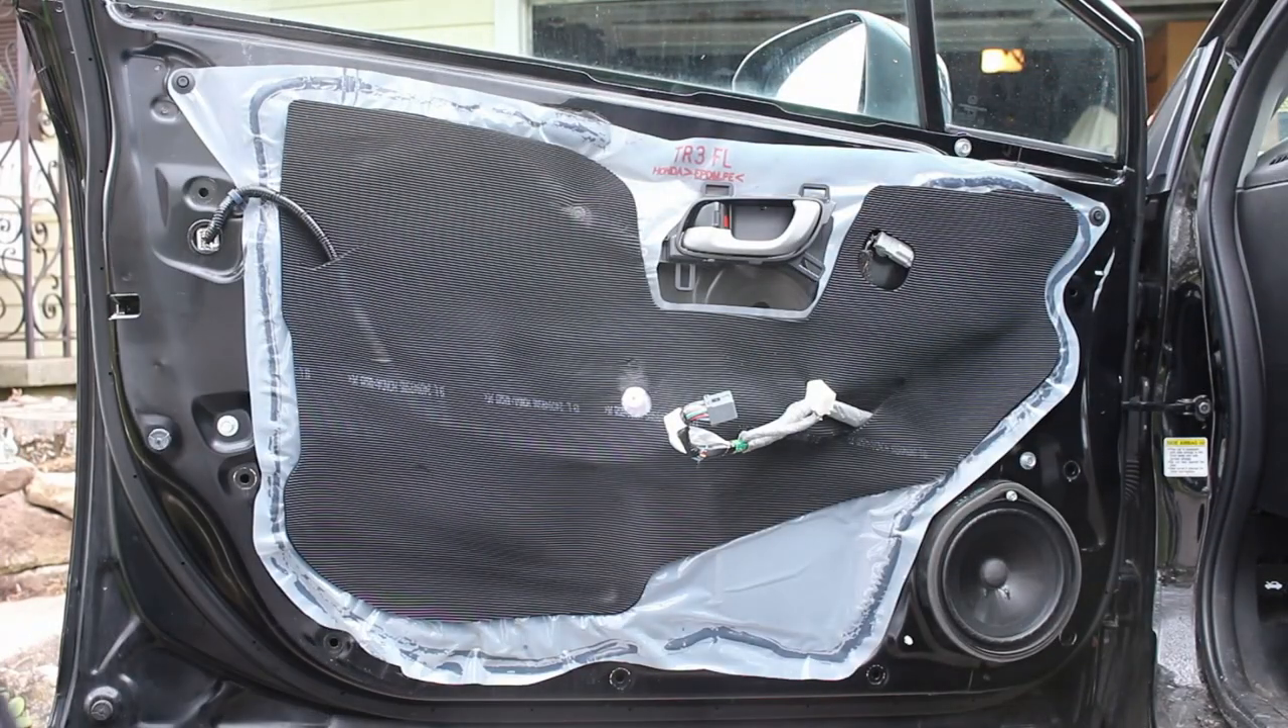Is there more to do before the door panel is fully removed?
No.